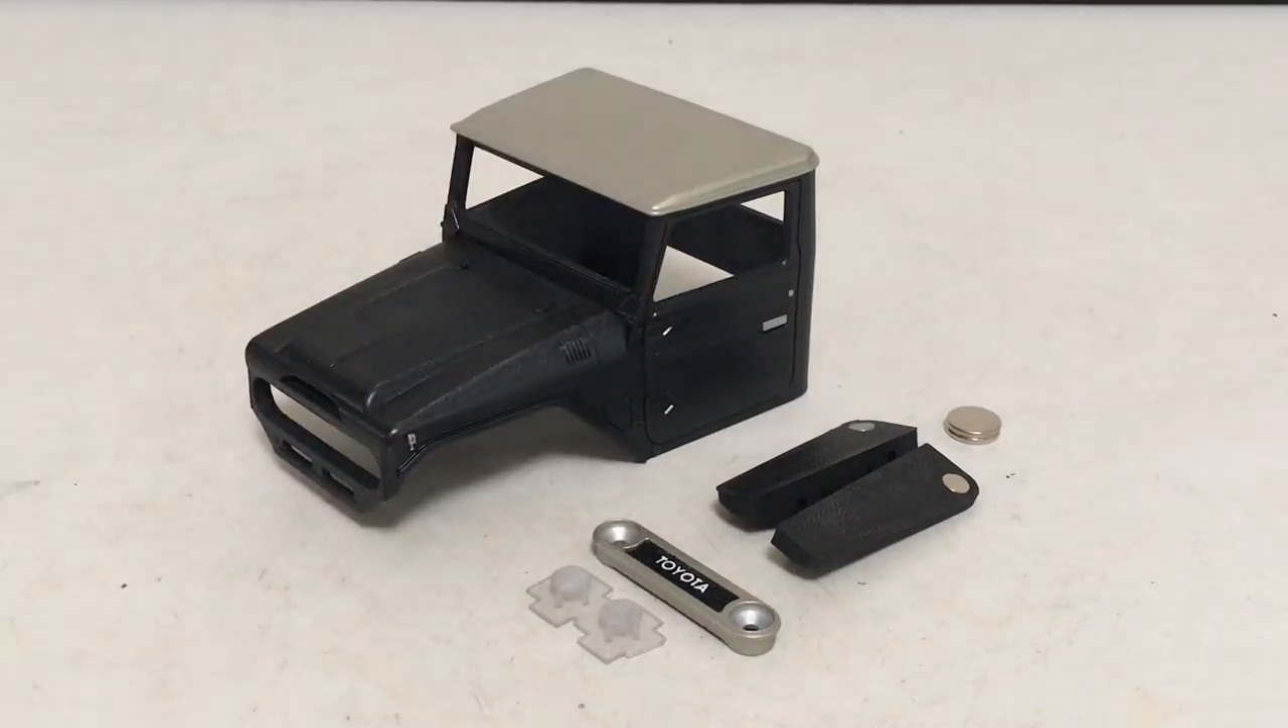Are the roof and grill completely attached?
No.